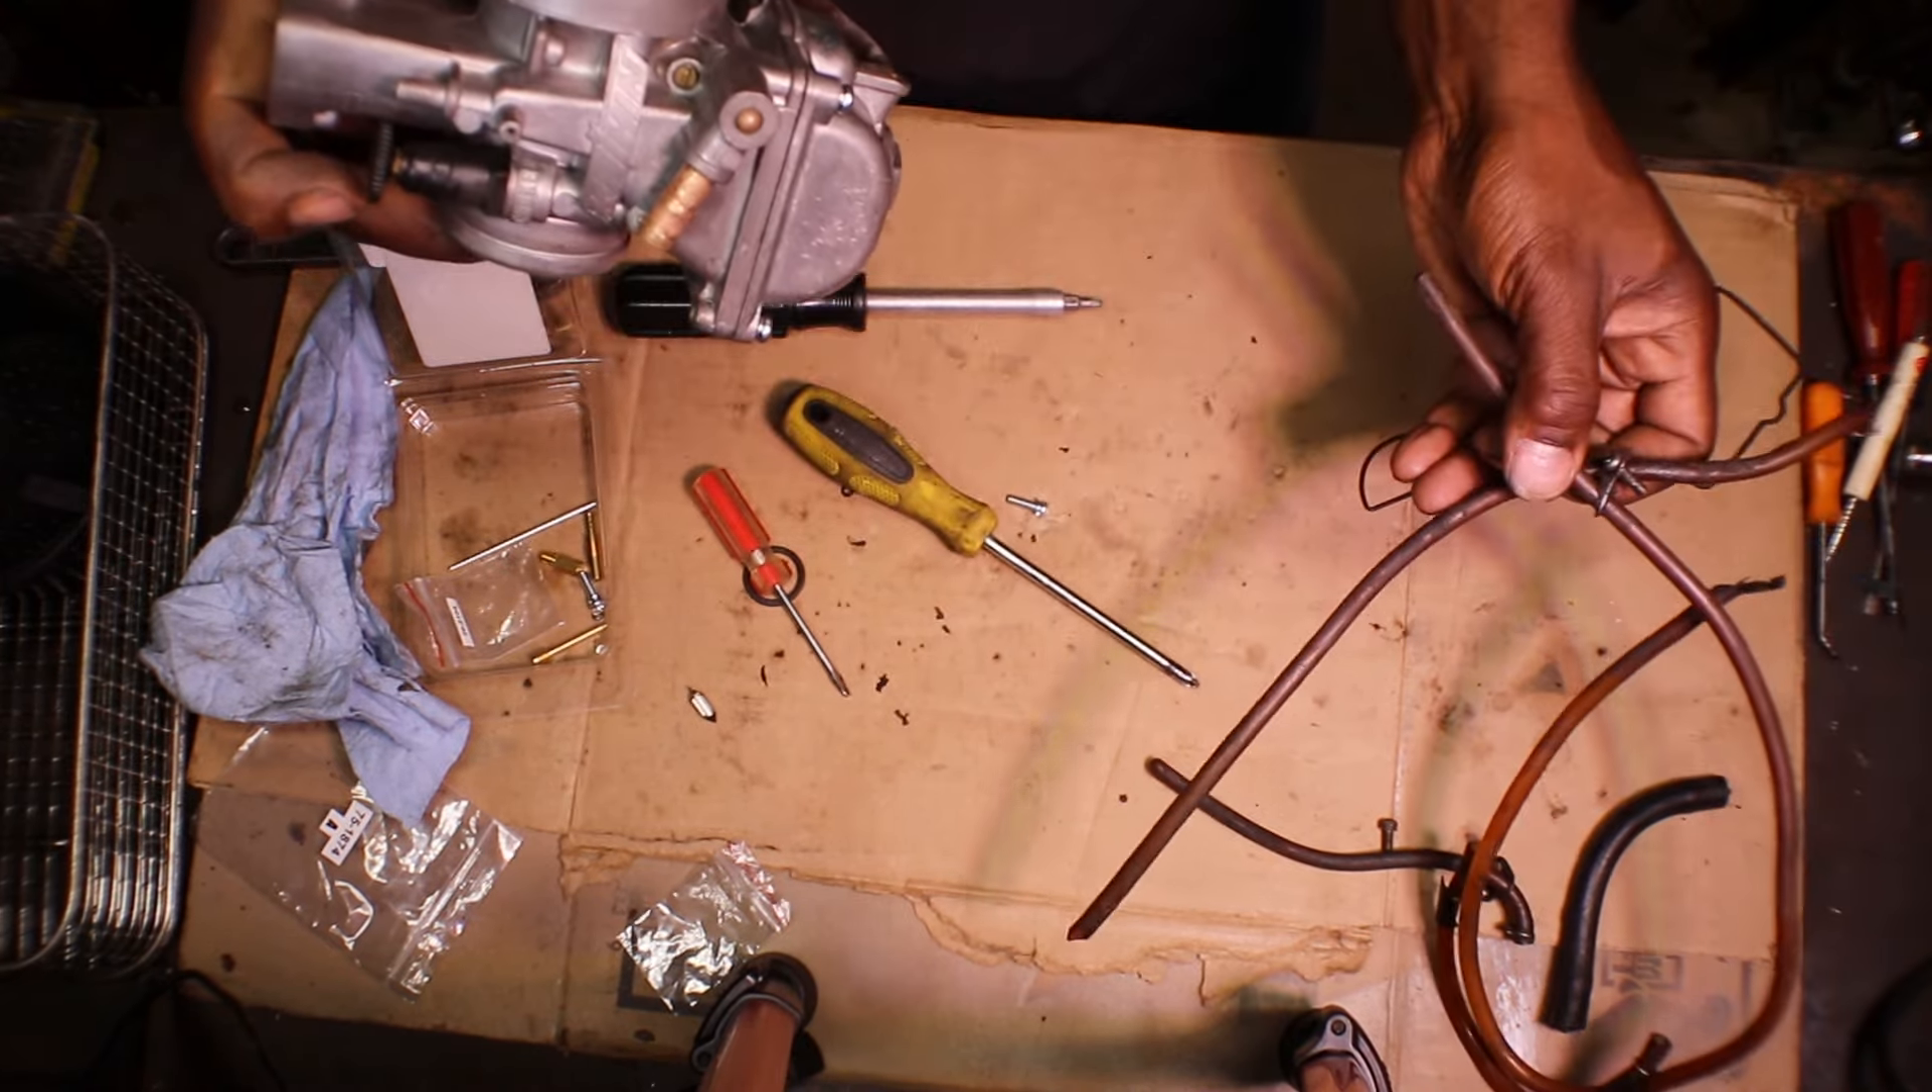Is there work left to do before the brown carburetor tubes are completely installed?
Yes.